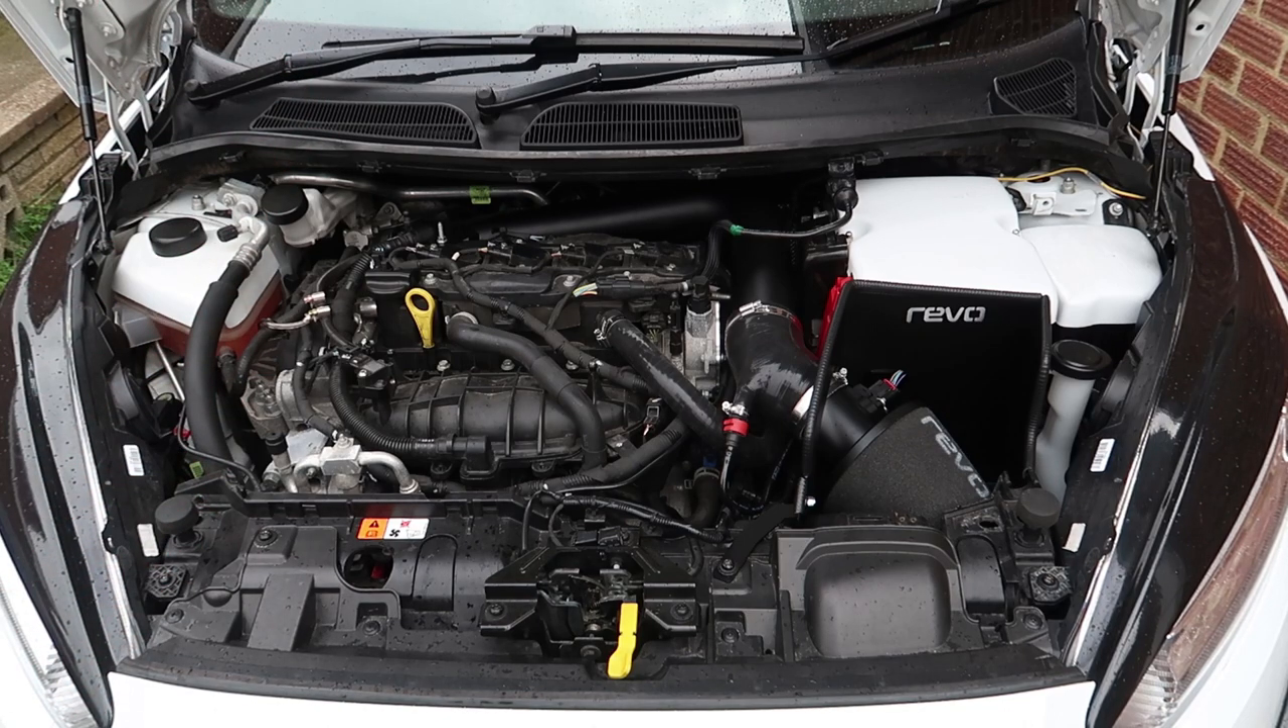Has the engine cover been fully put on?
No.